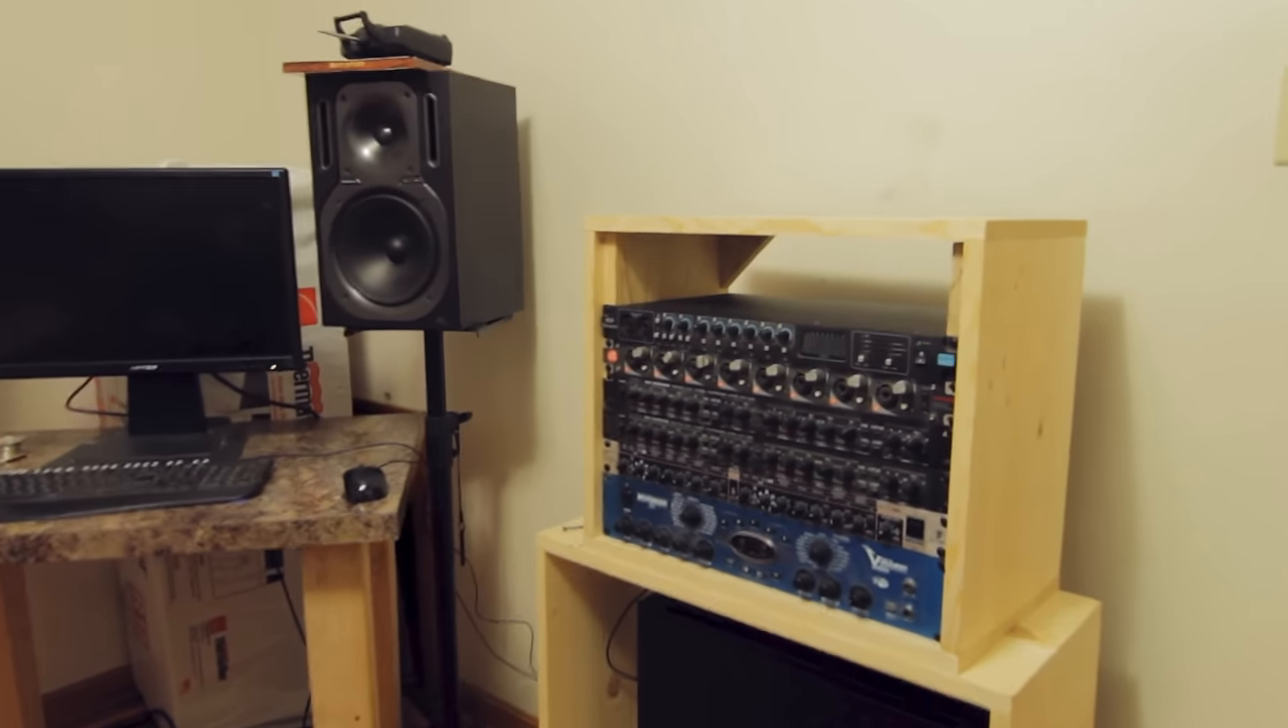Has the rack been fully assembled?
Yes.